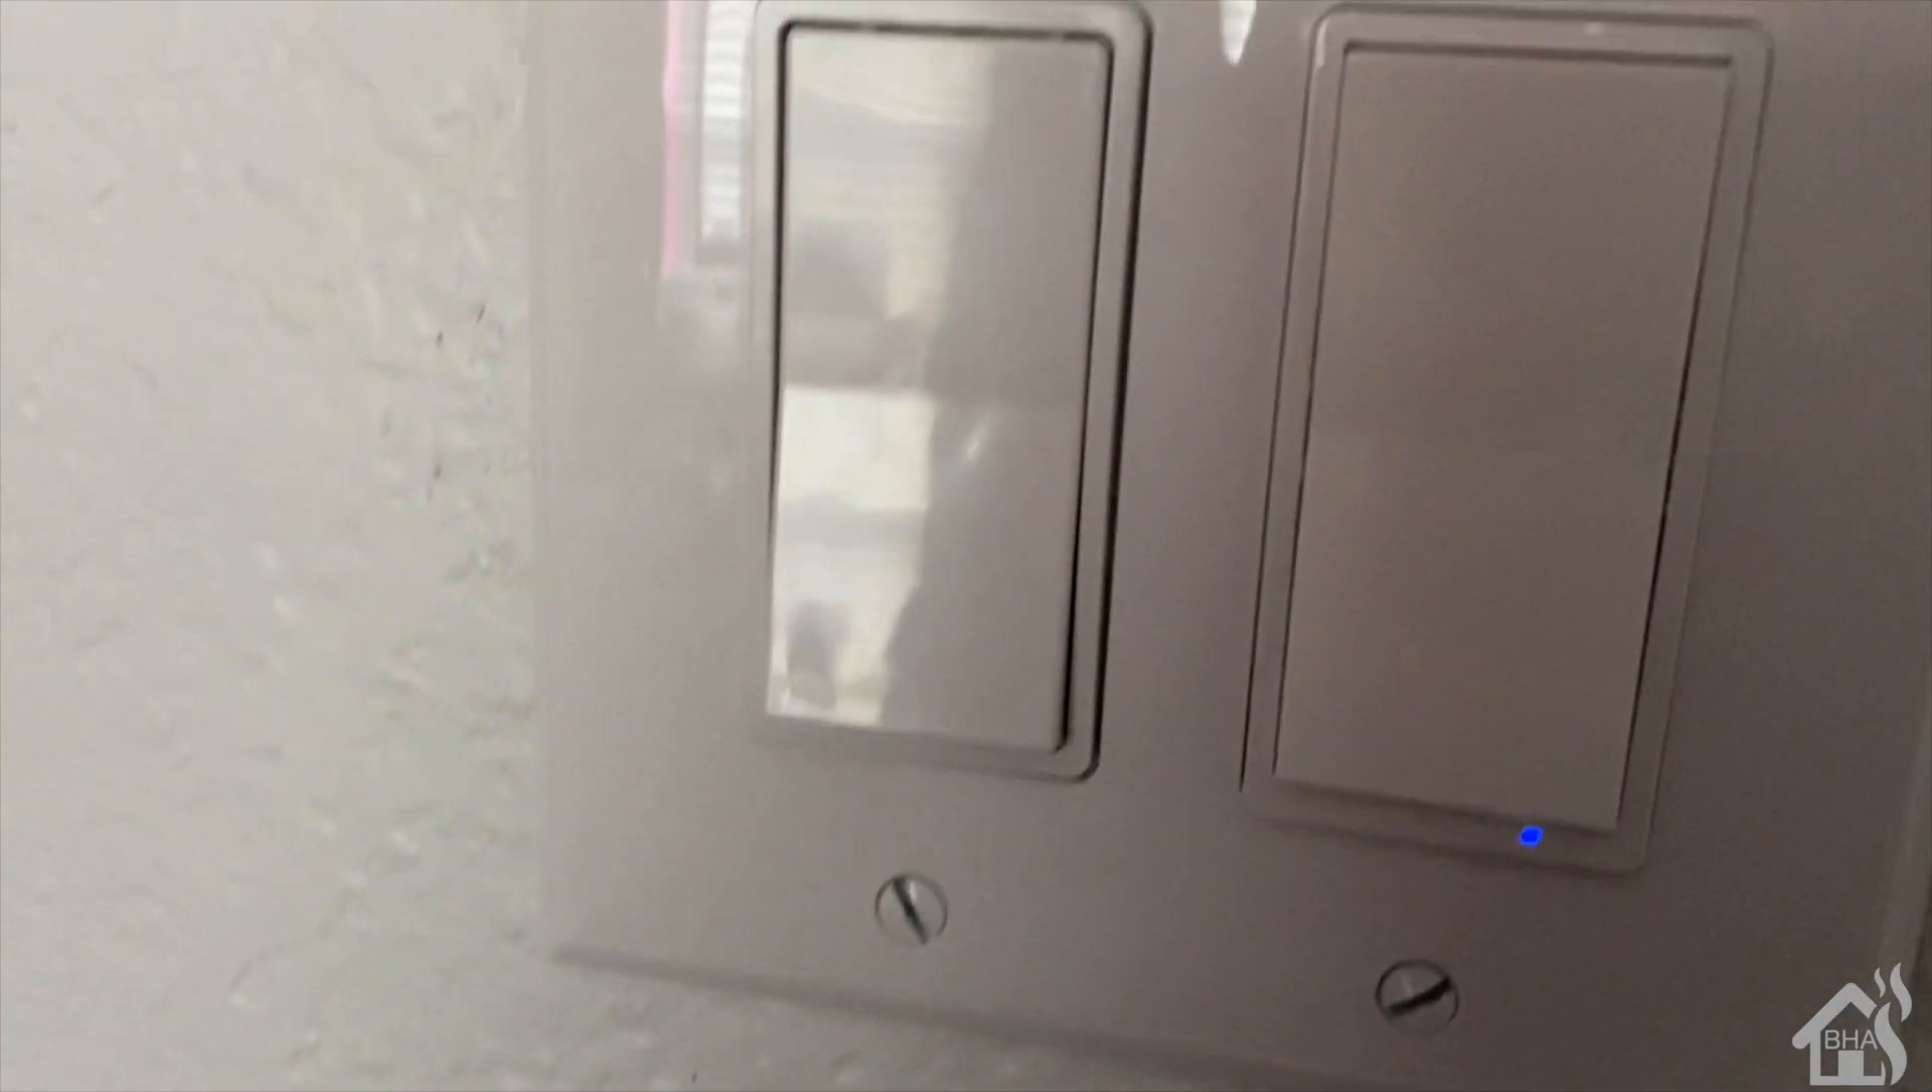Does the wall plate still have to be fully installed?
No.